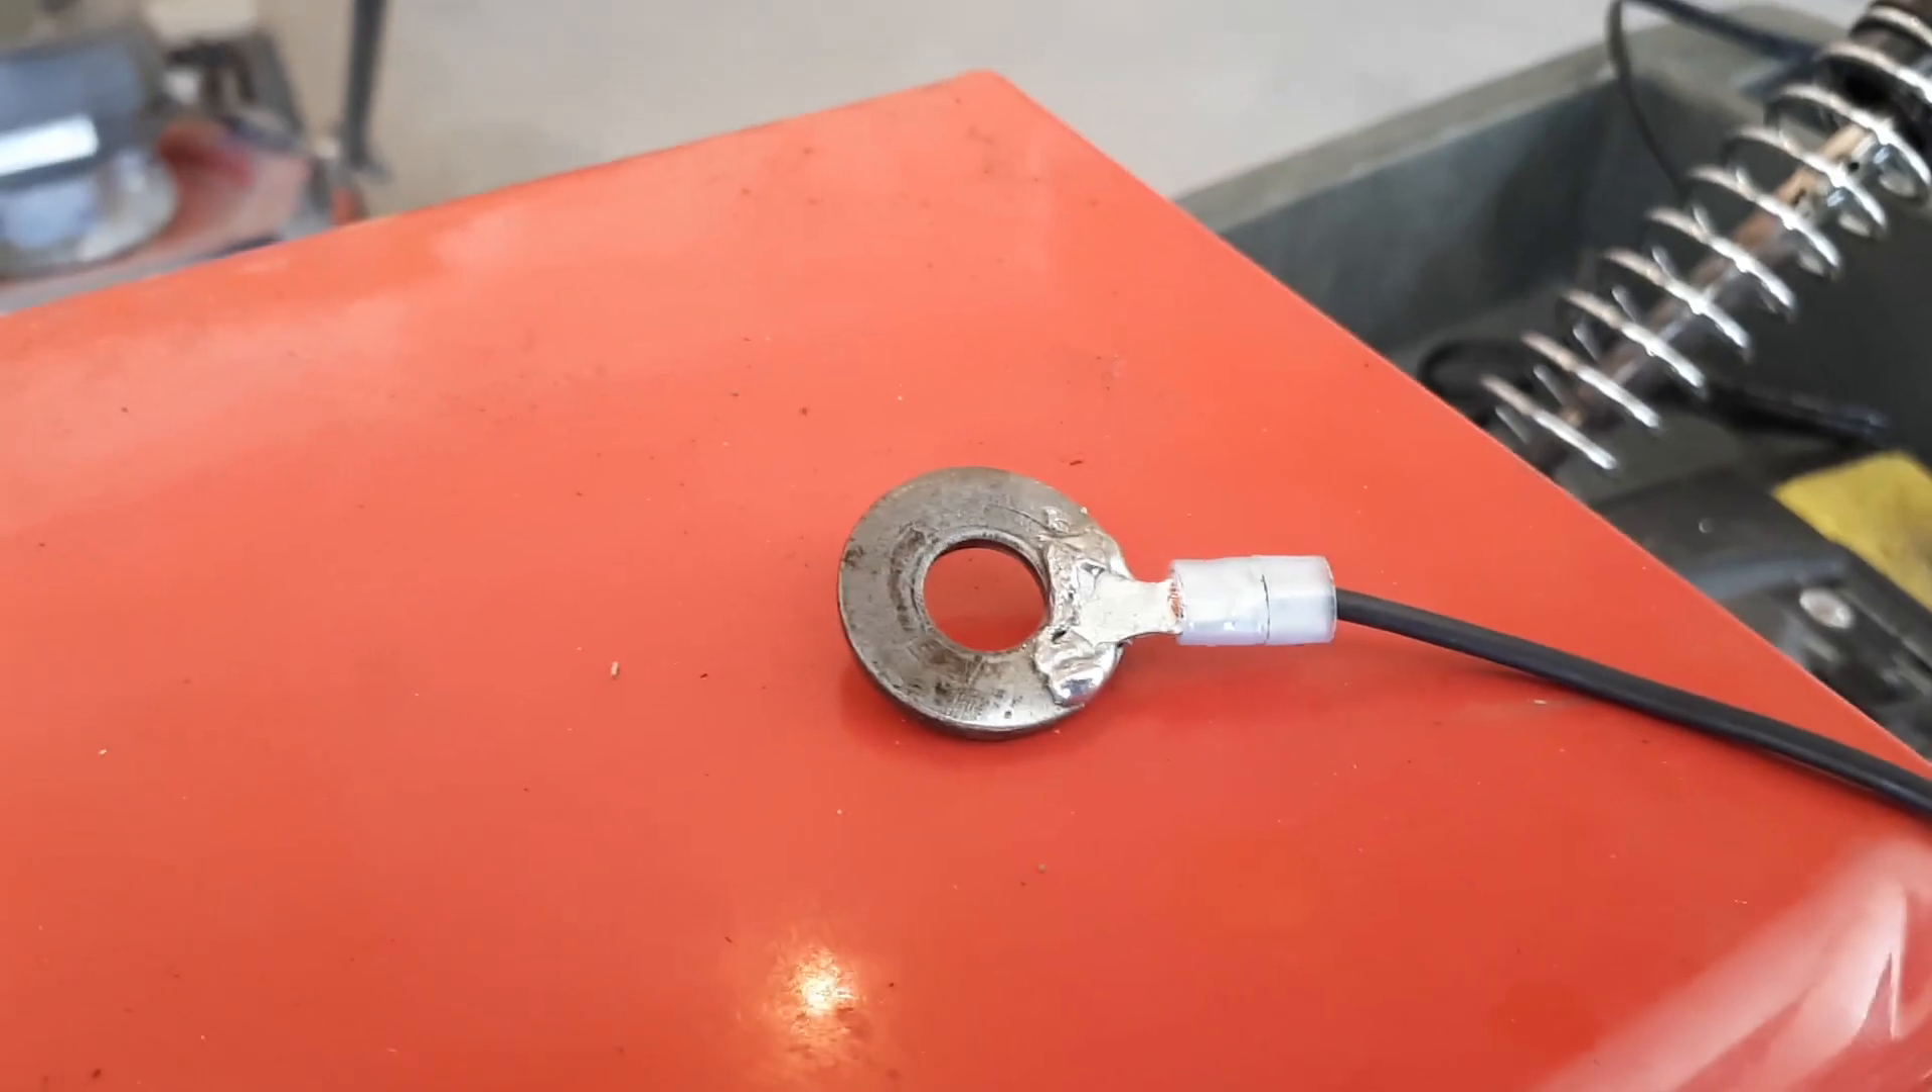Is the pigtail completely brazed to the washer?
Yes.